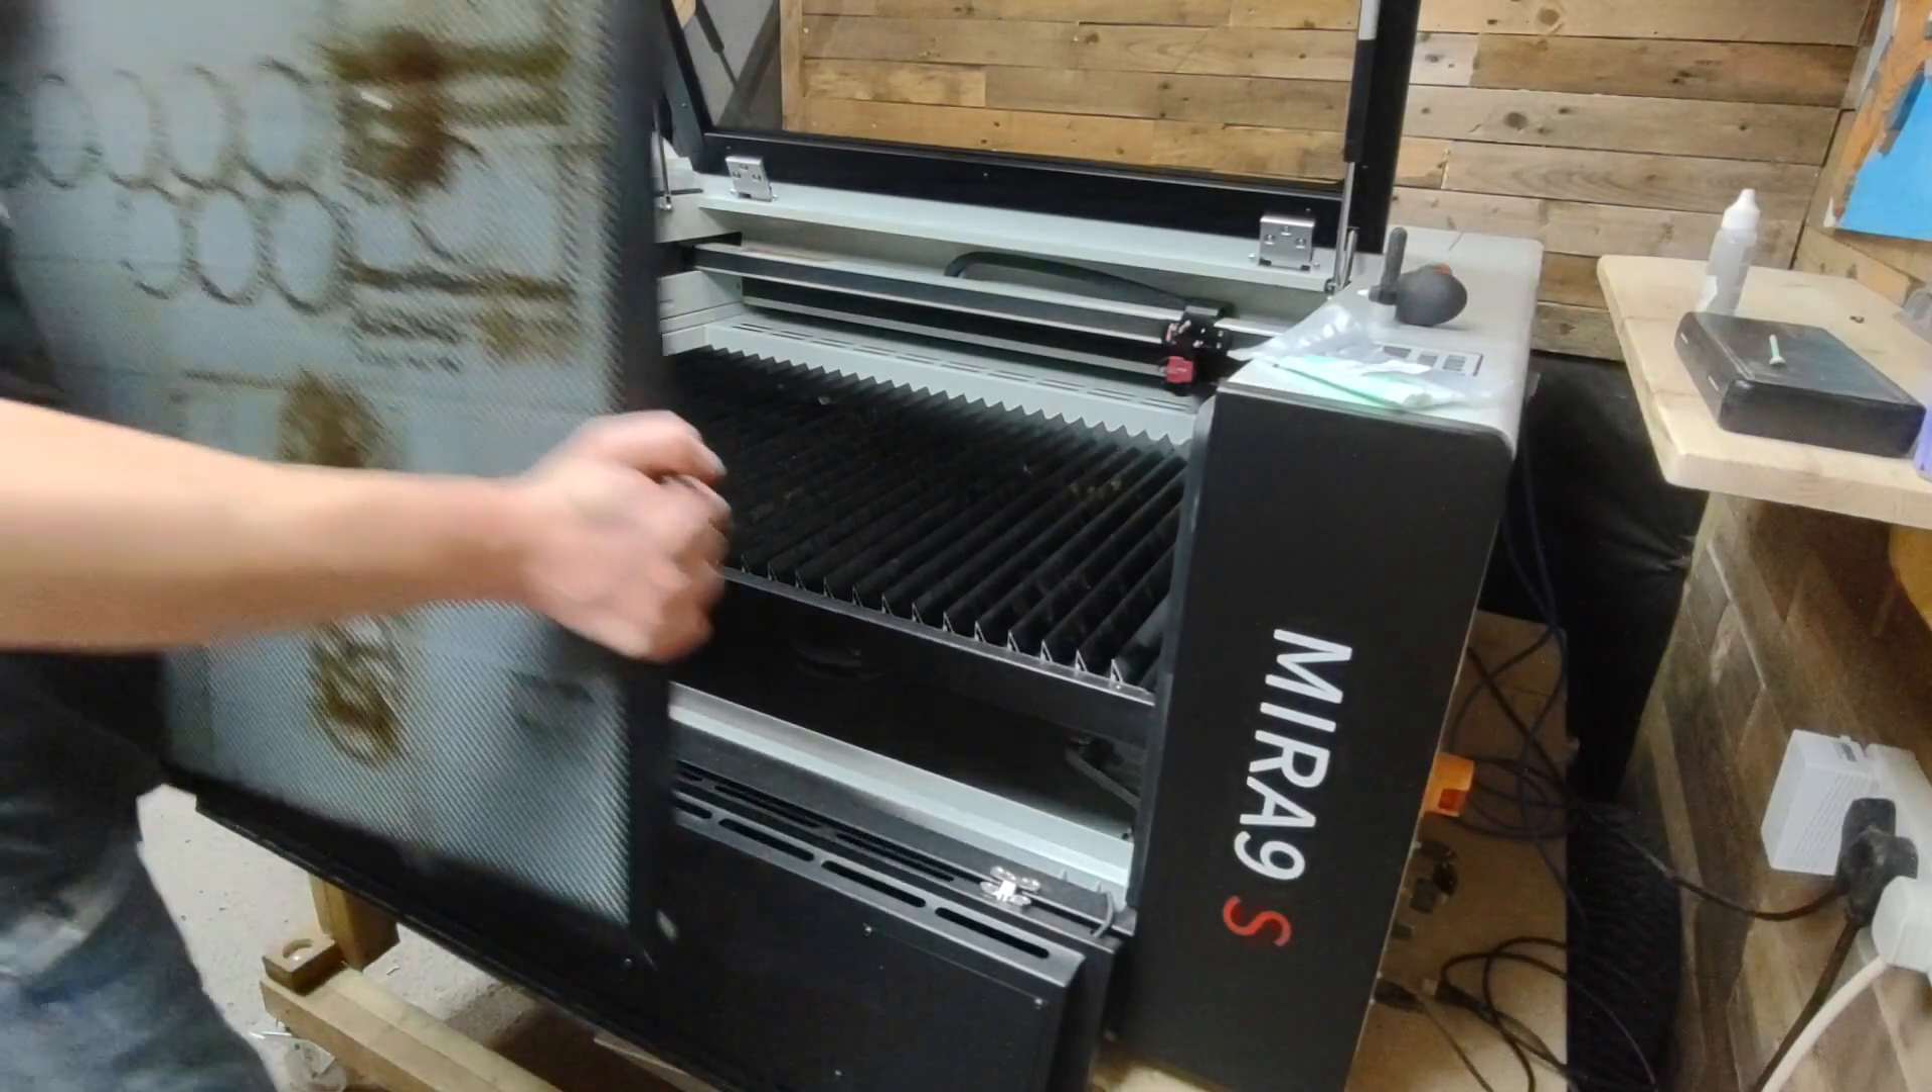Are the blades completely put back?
Yes.